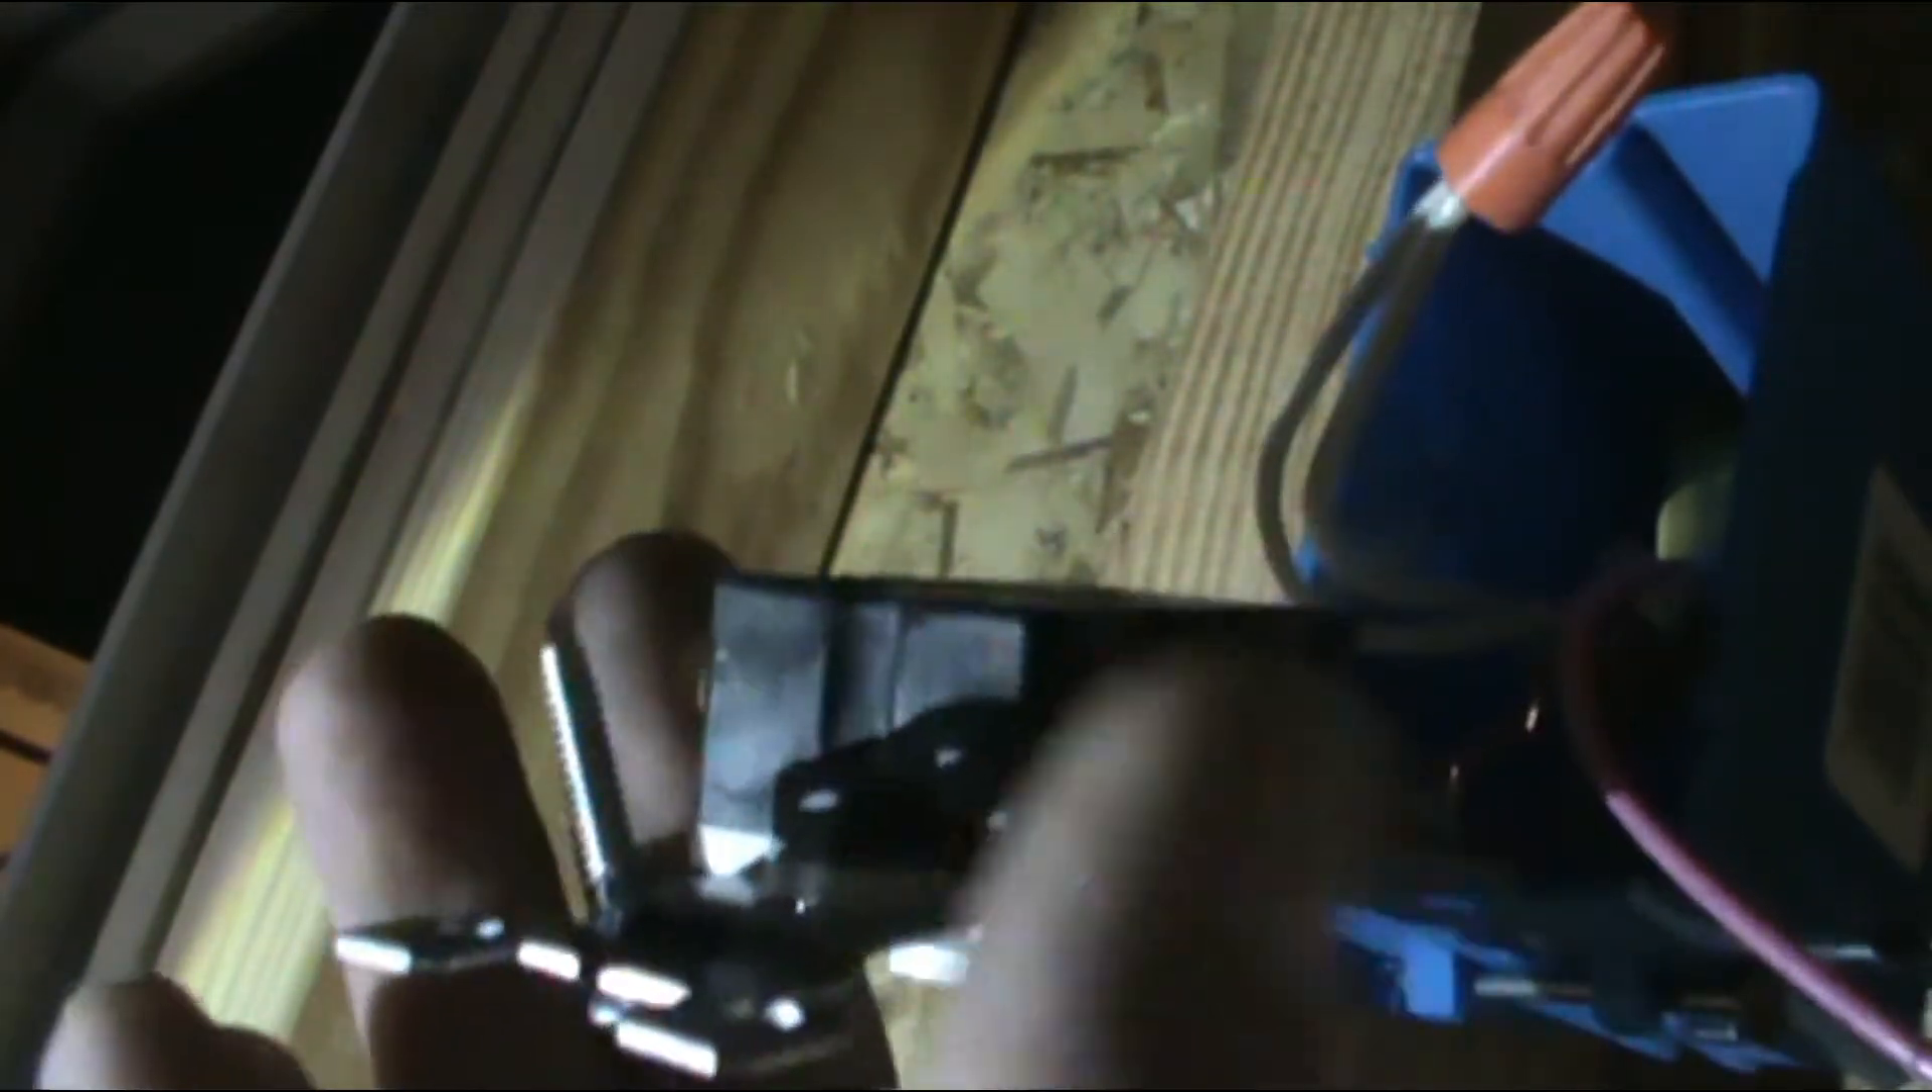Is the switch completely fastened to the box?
No.